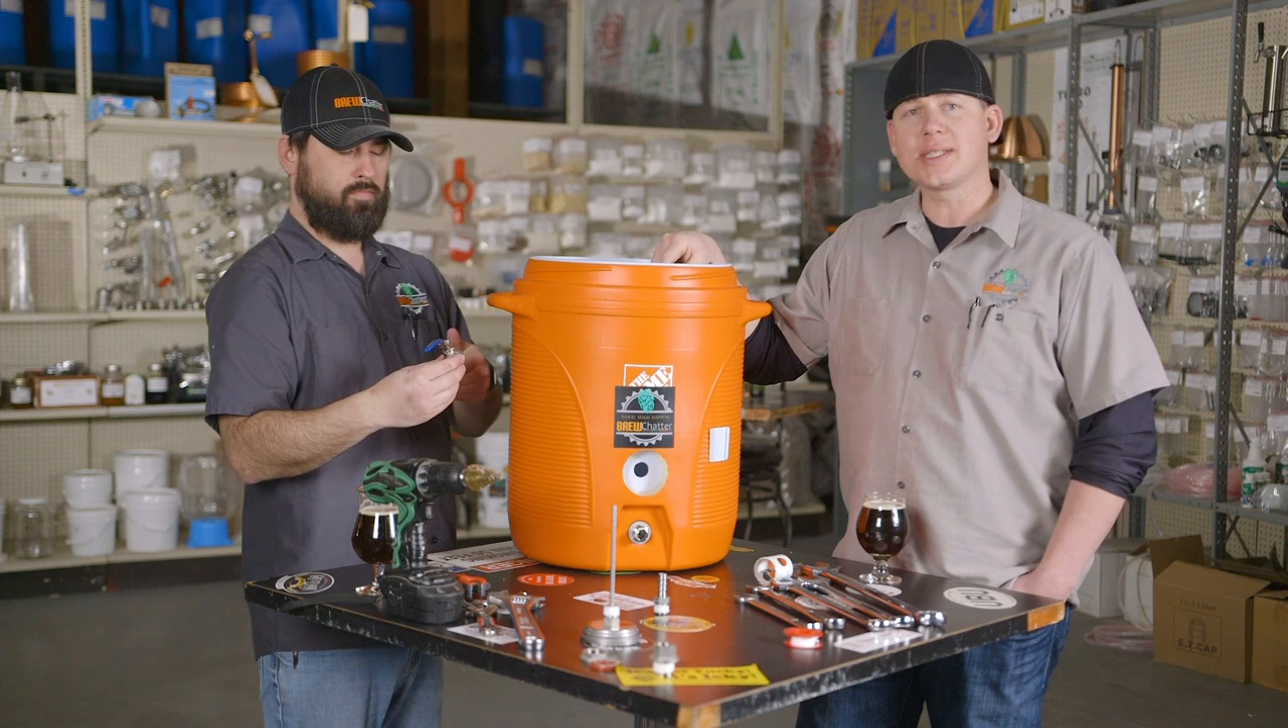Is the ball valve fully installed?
No.